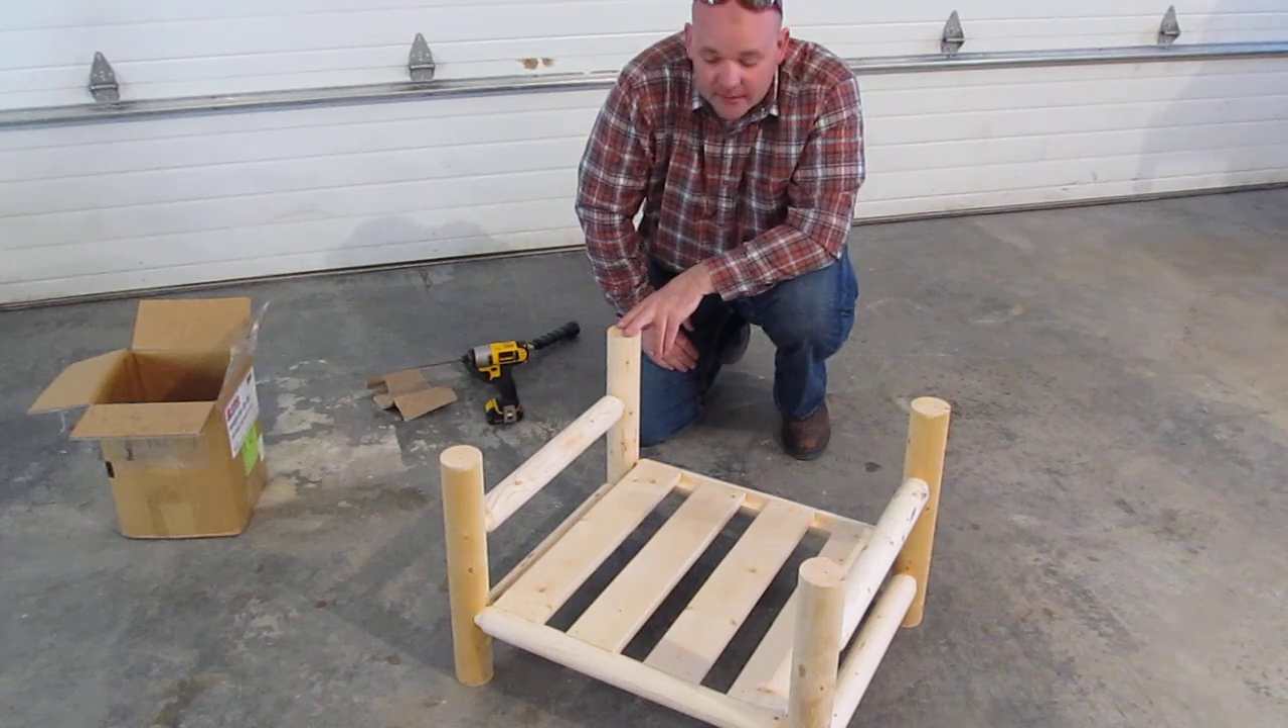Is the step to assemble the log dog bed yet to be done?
No.